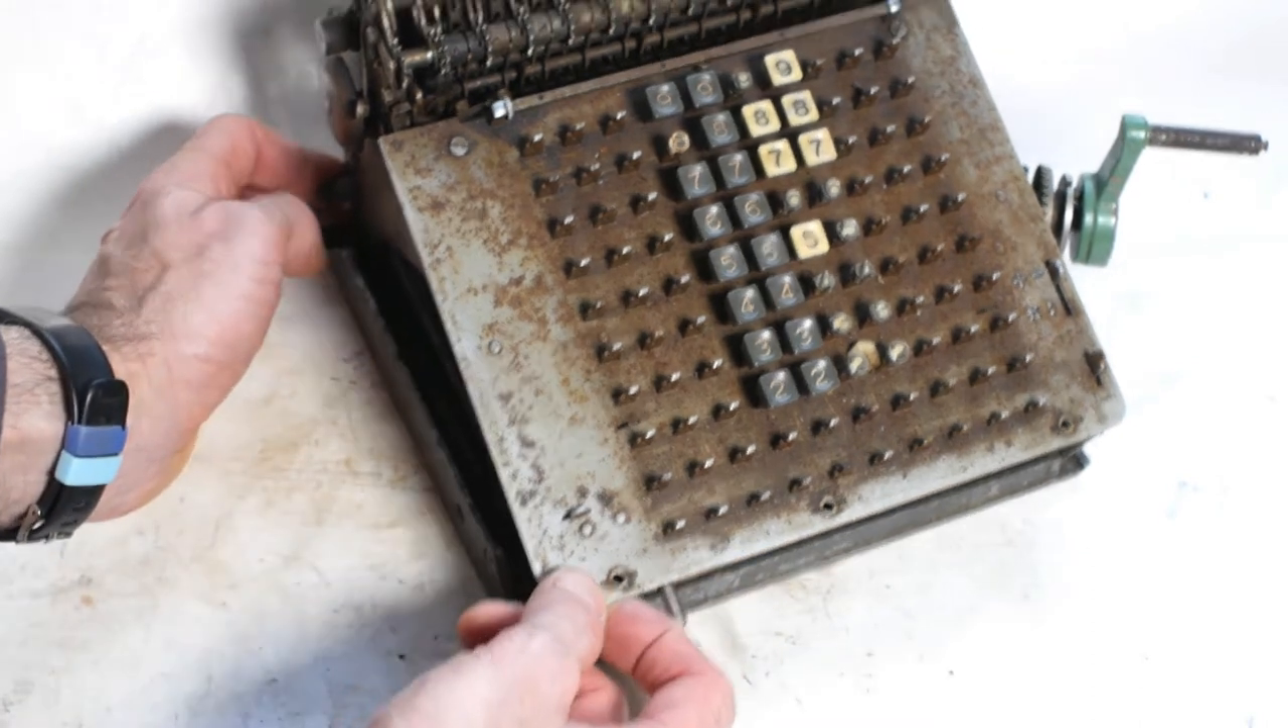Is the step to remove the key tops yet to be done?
Yes.